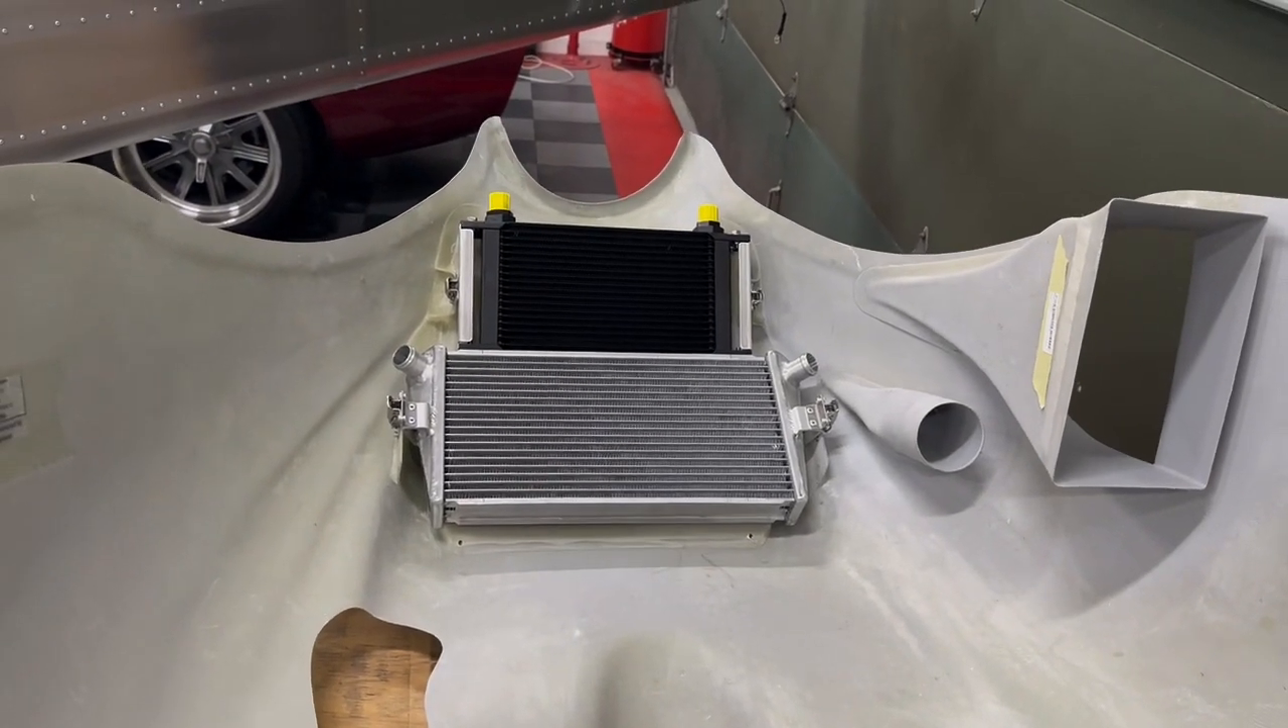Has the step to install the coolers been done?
Yes.